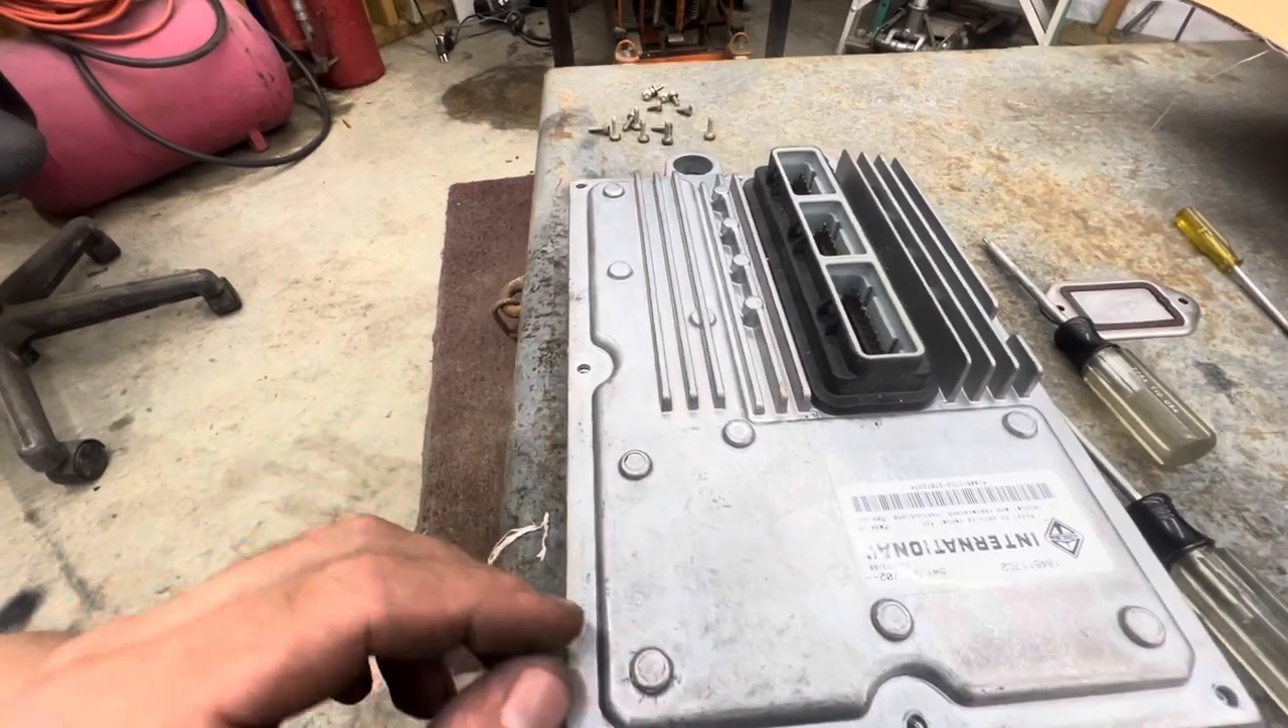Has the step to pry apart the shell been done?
No.